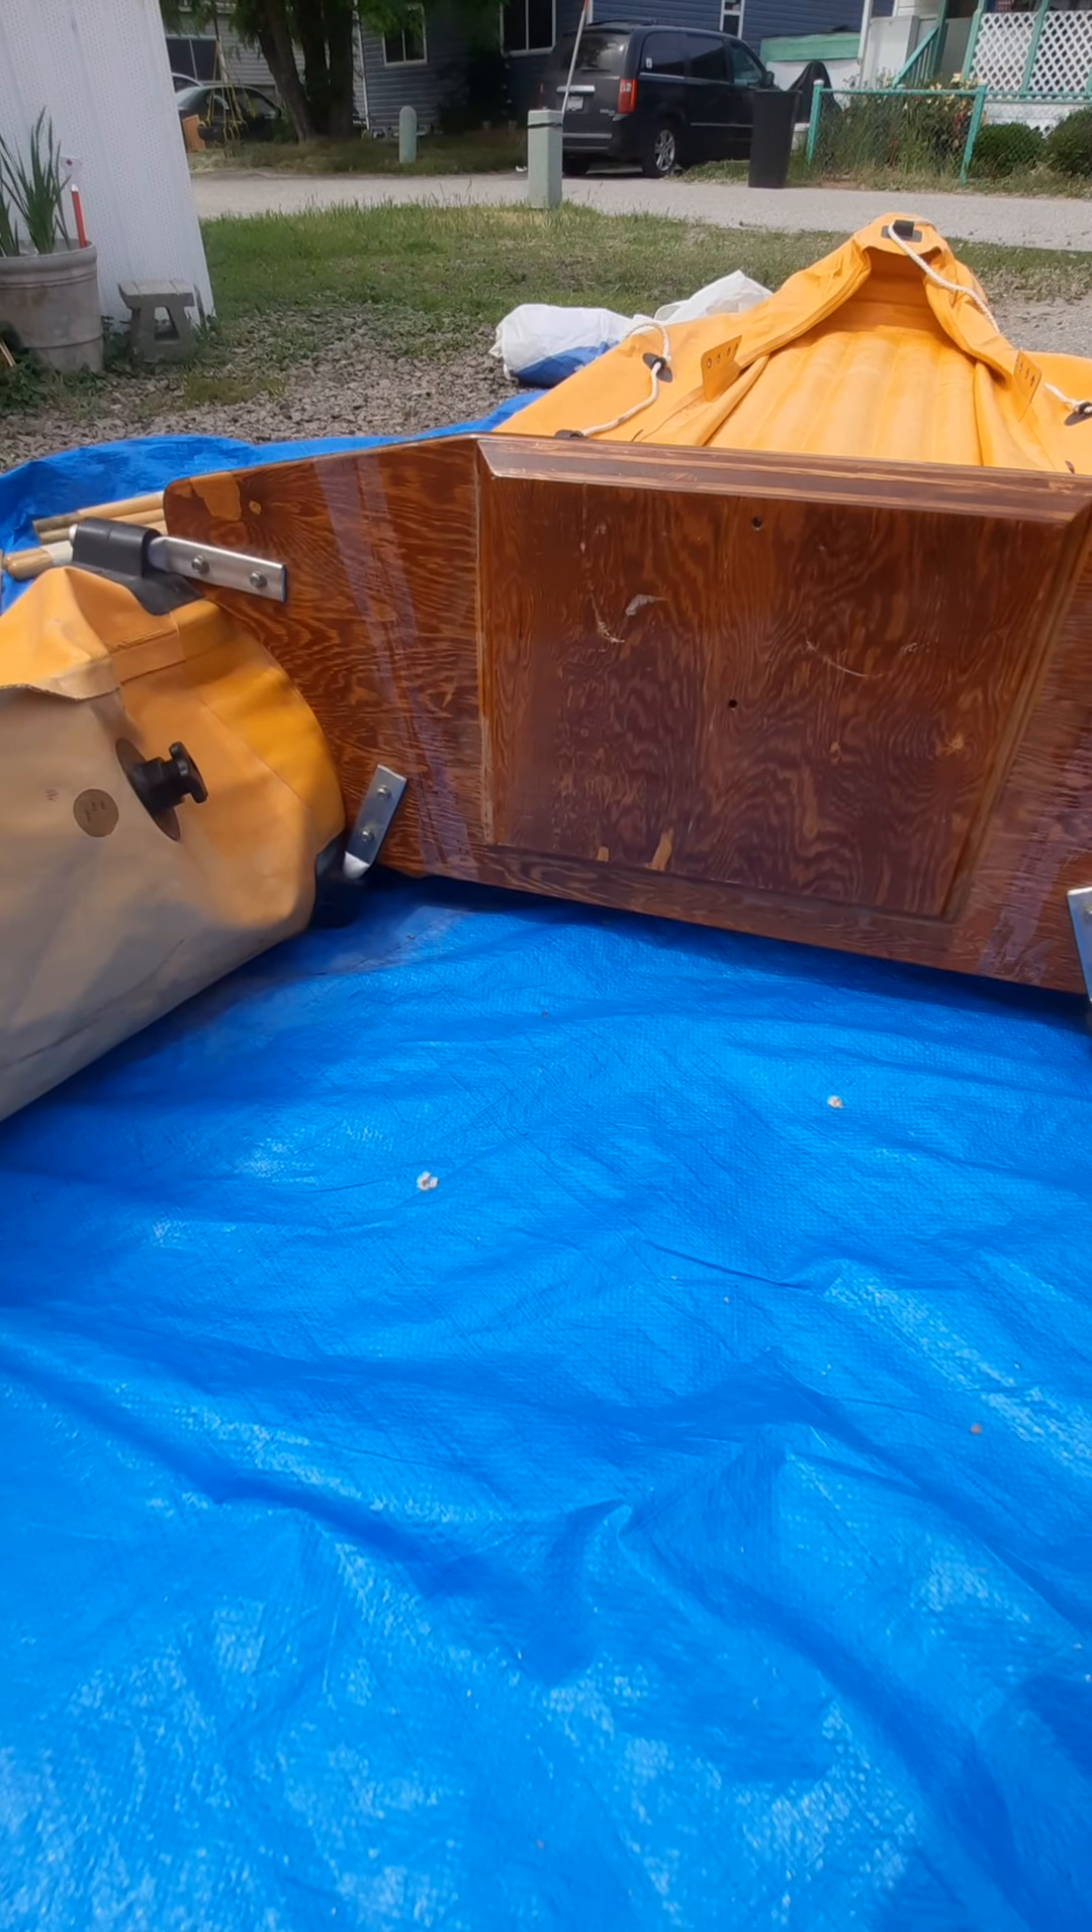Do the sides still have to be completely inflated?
Yes.